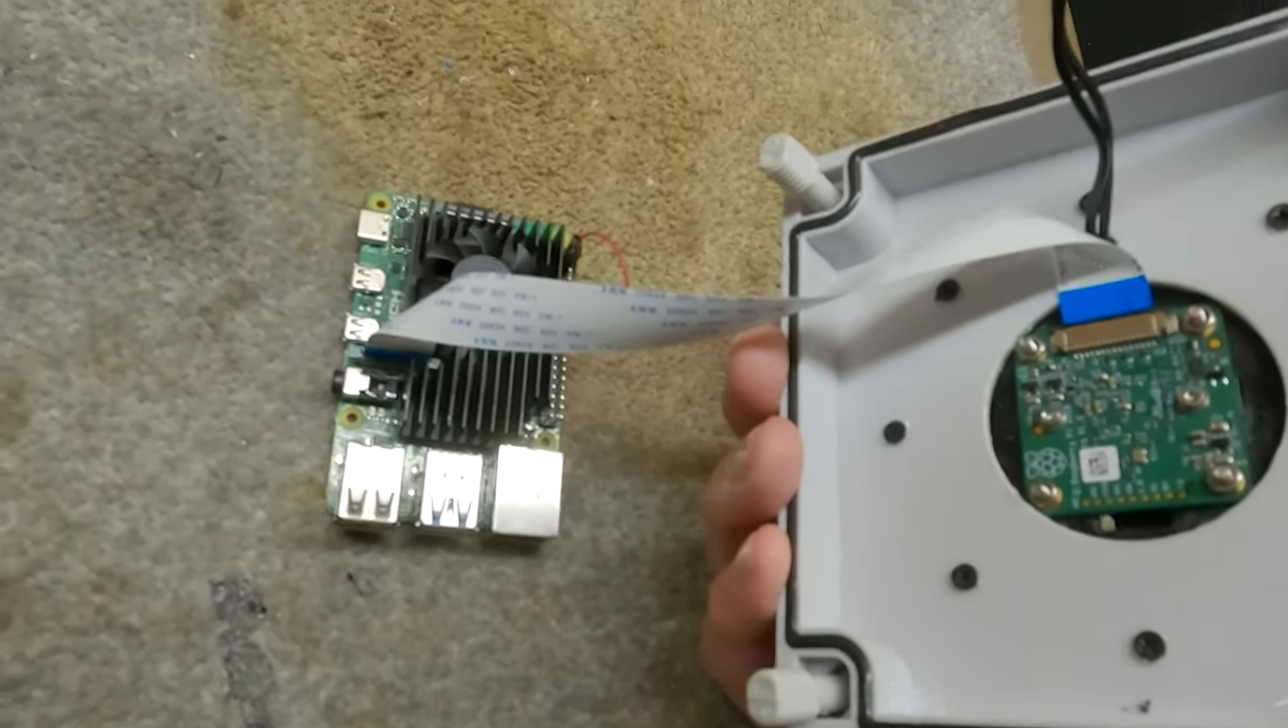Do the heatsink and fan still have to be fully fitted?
No.